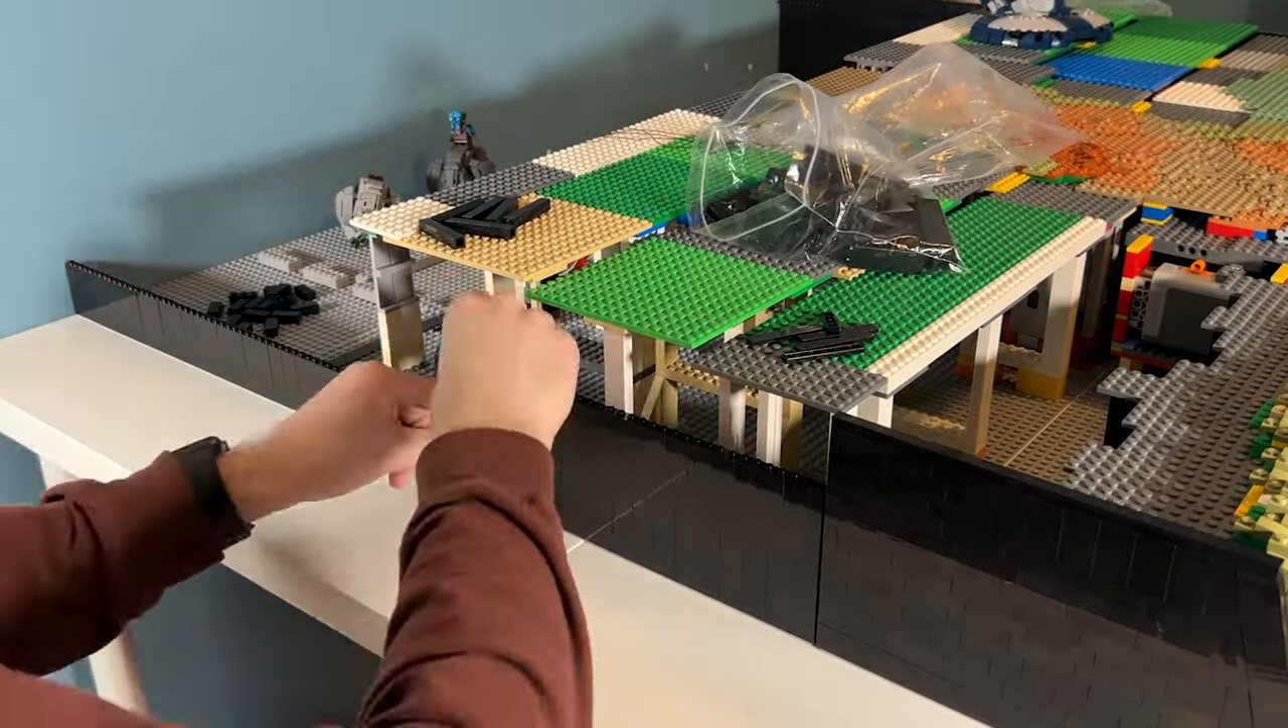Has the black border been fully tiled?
No.